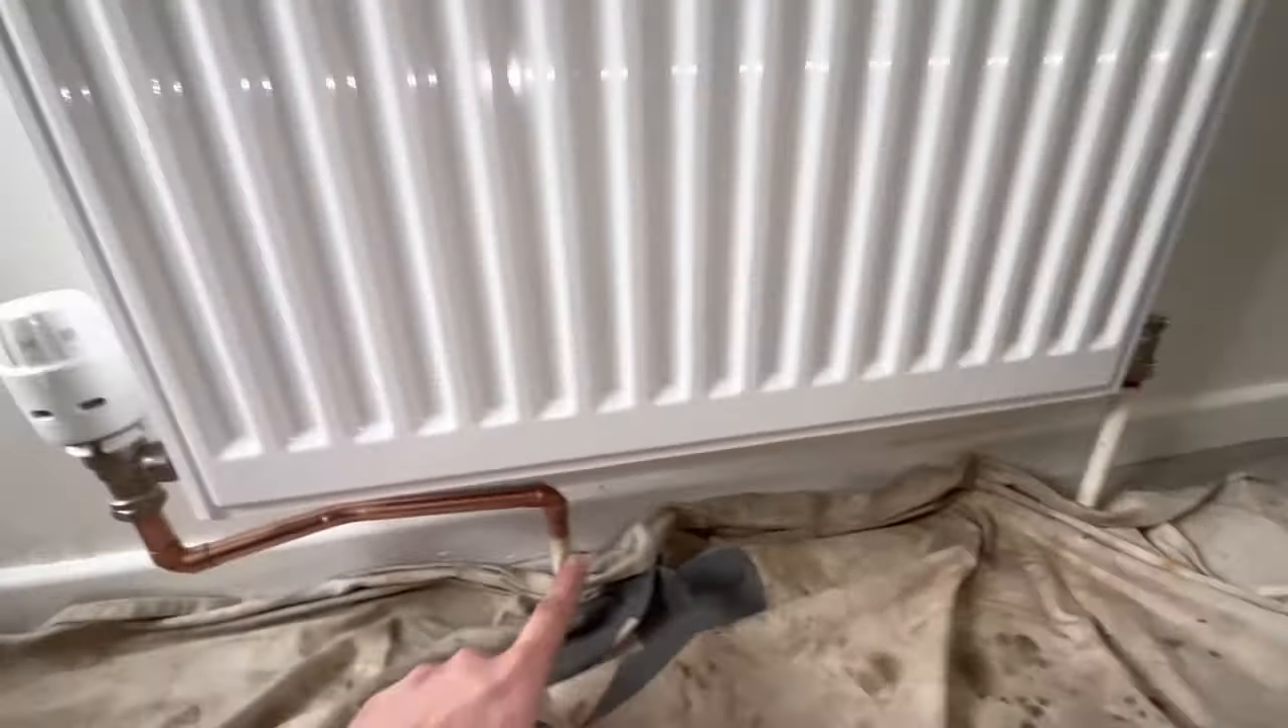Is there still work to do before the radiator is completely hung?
No.